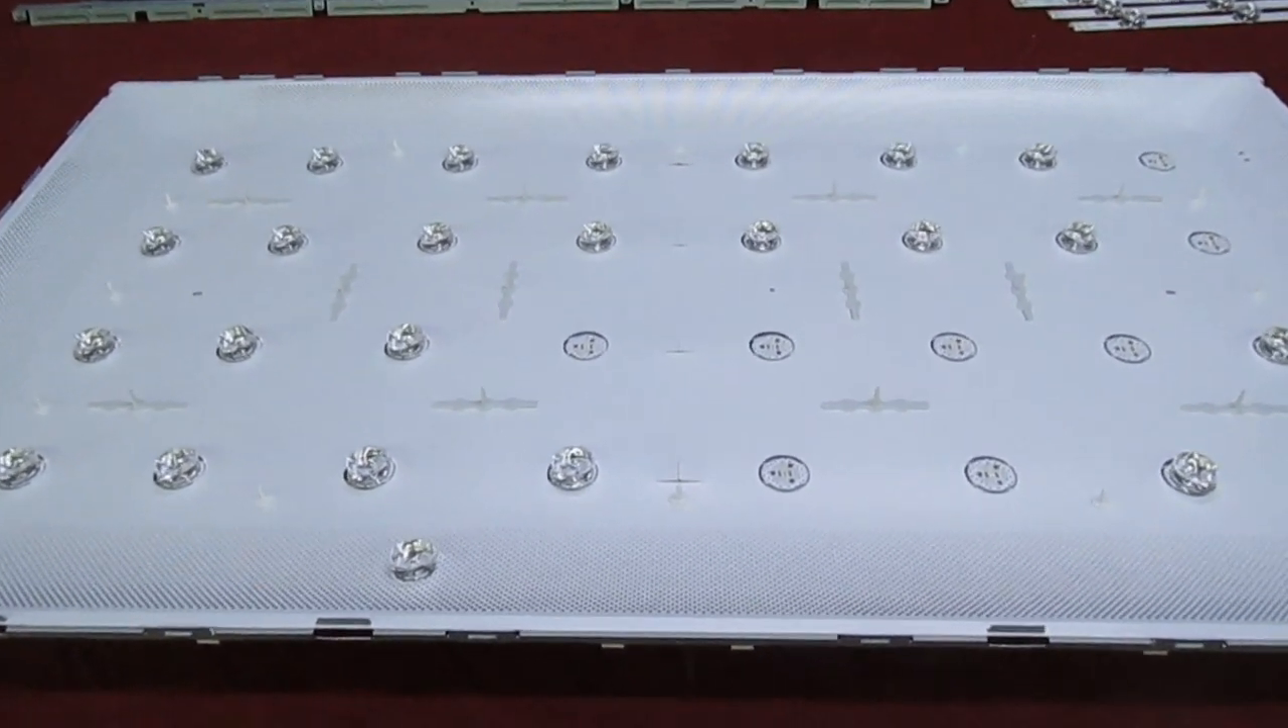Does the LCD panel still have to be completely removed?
No.